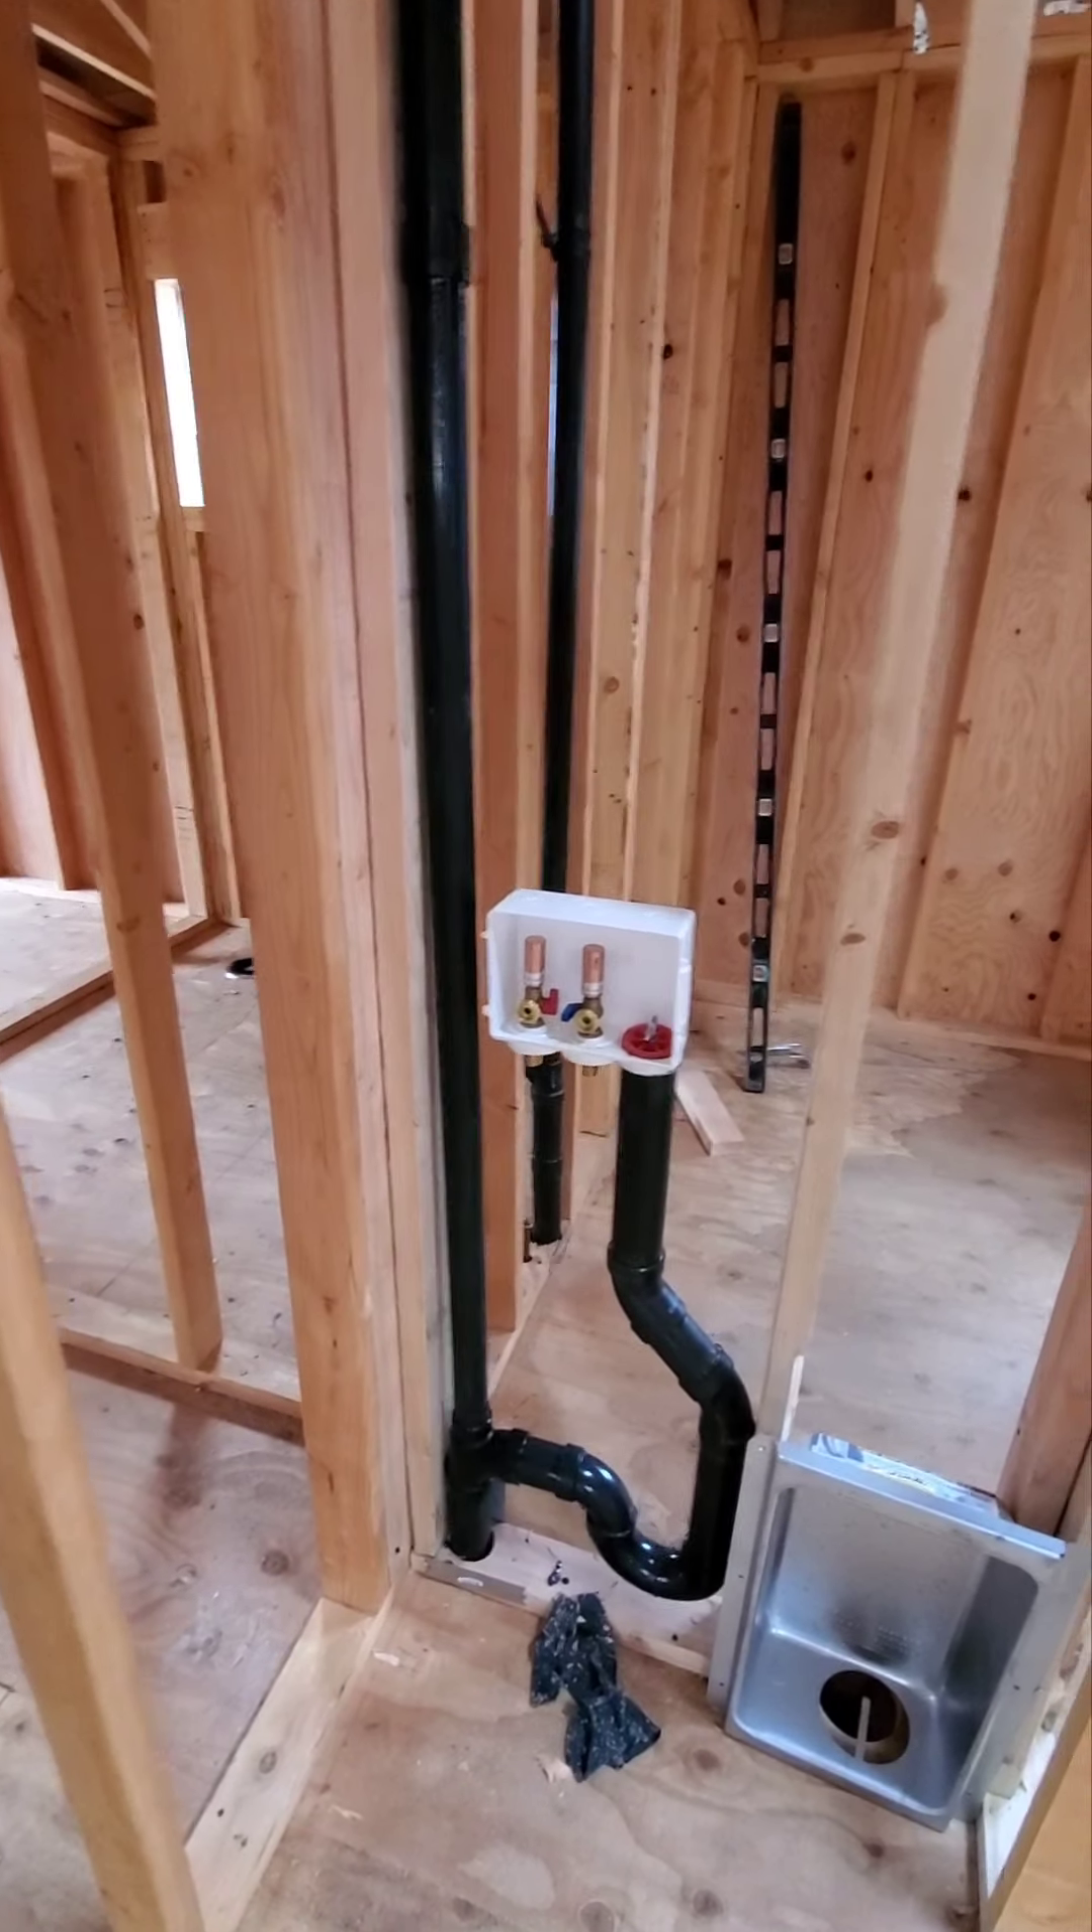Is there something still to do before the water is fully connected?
Yes.